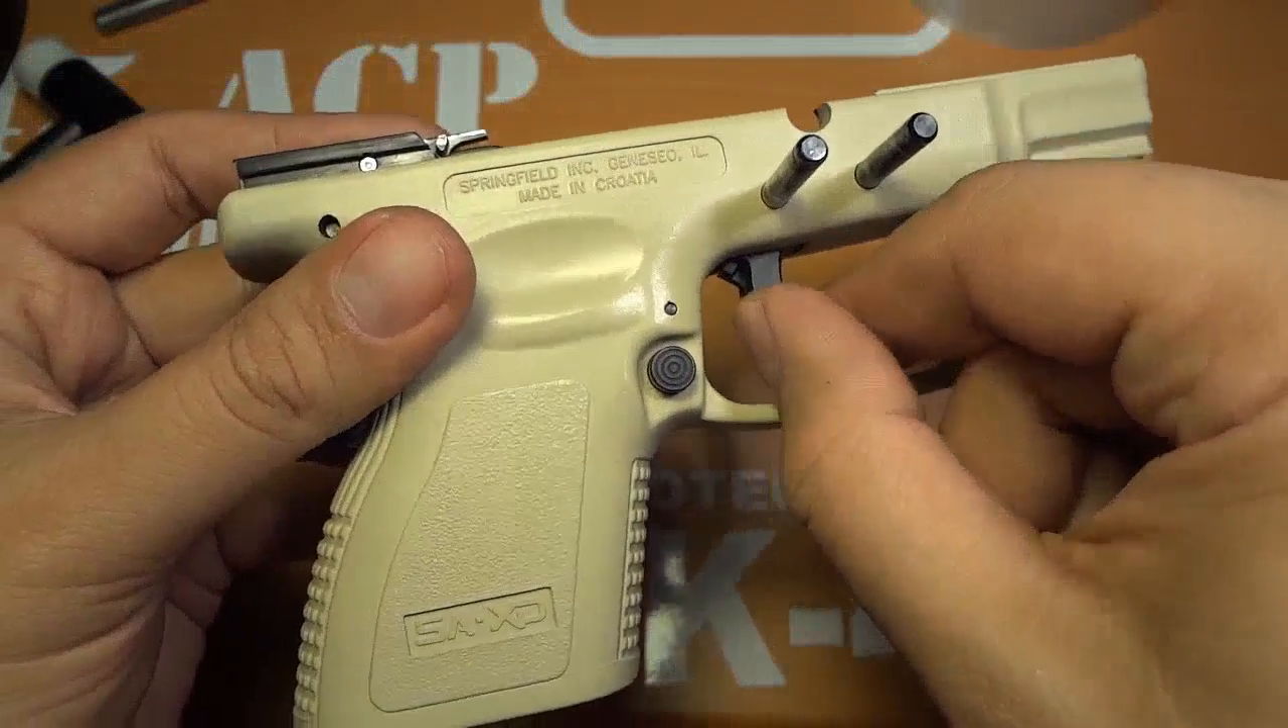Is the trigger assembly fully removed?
No.